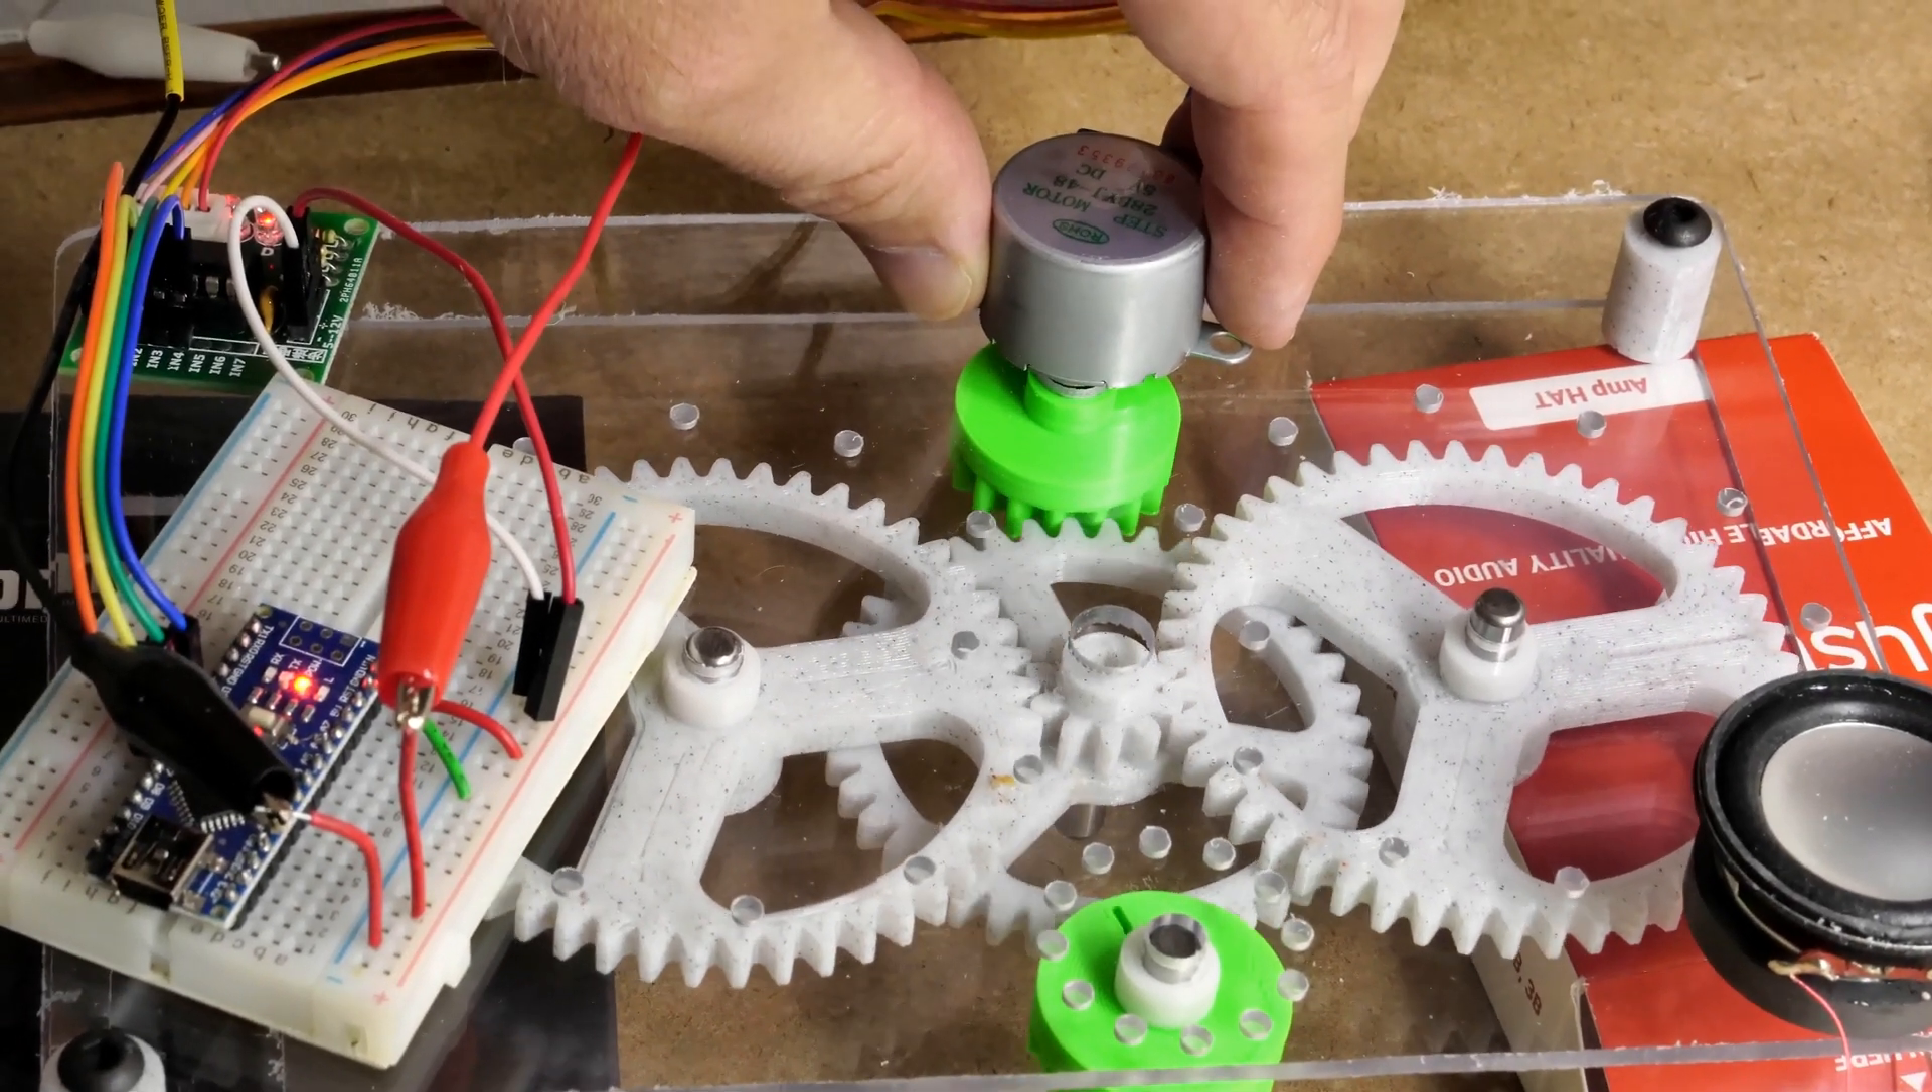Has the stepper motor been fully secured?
No.